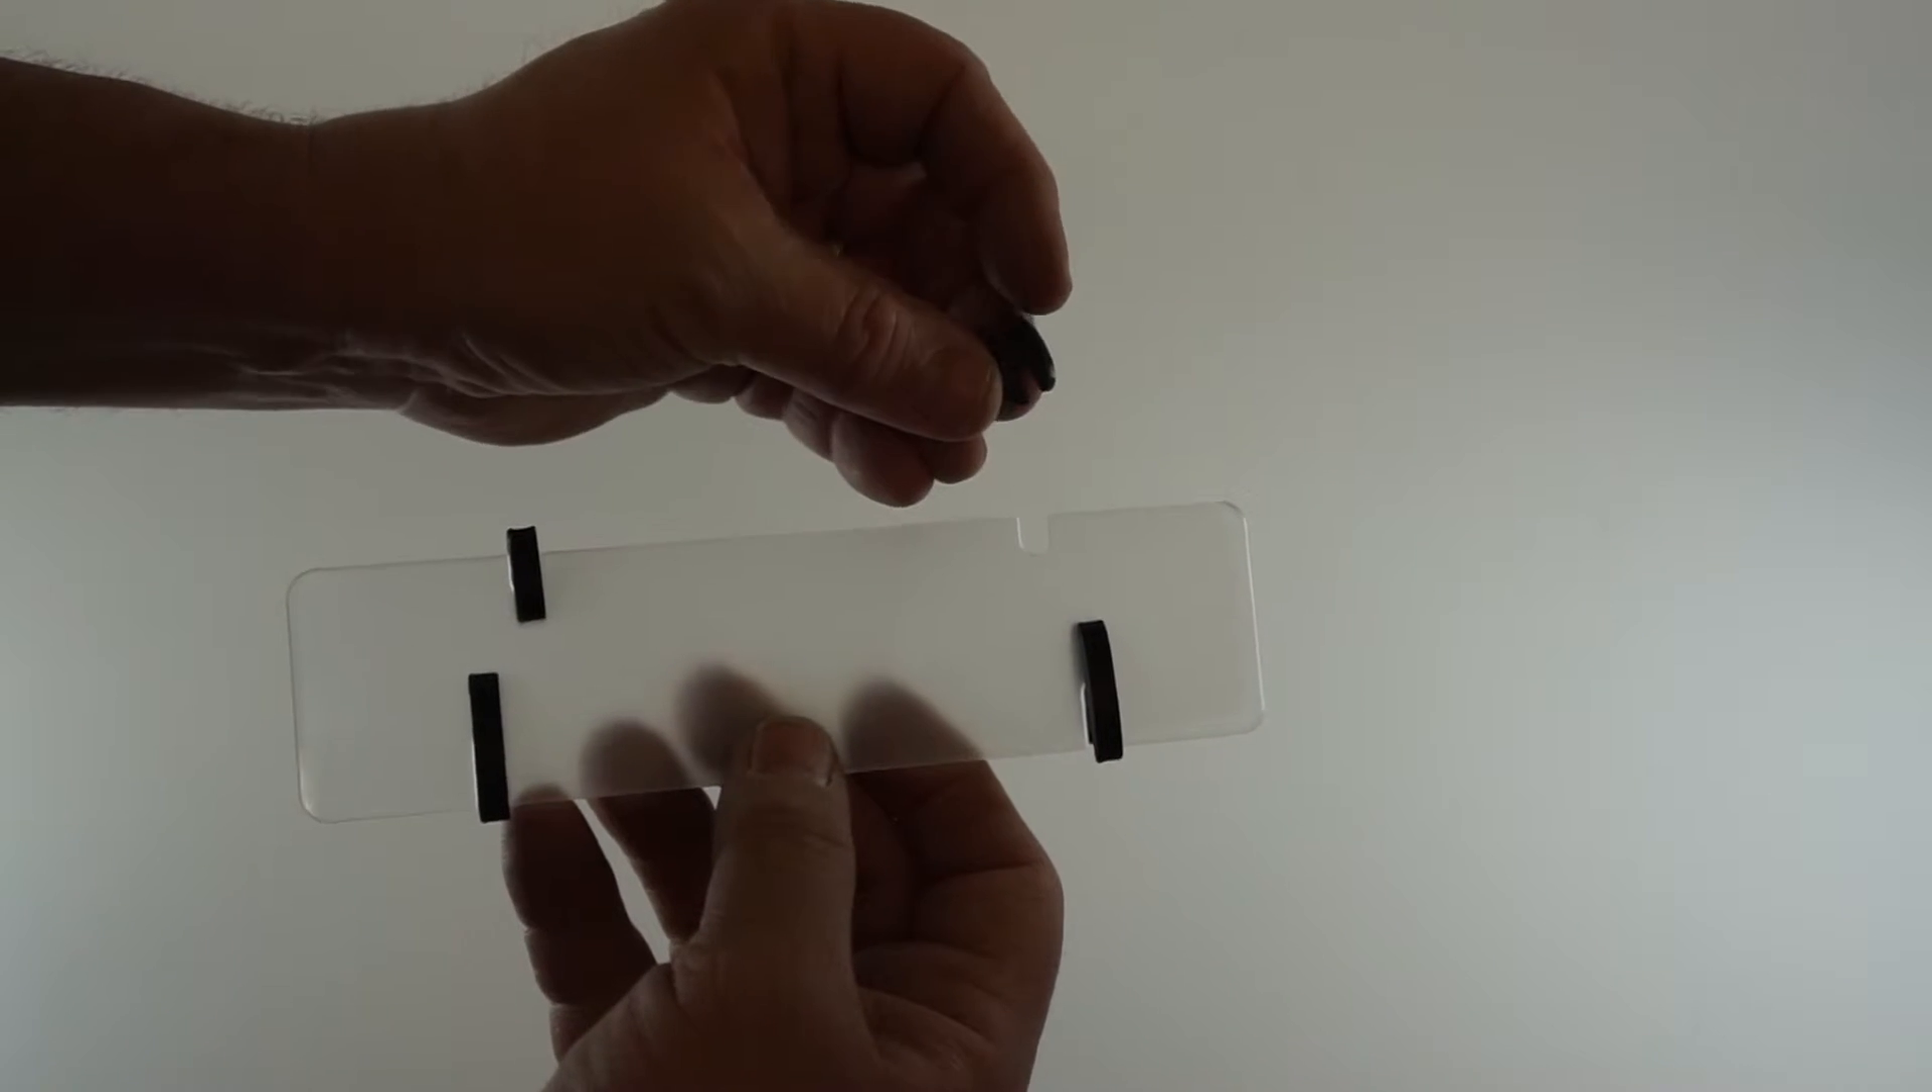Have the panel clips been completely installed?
No.